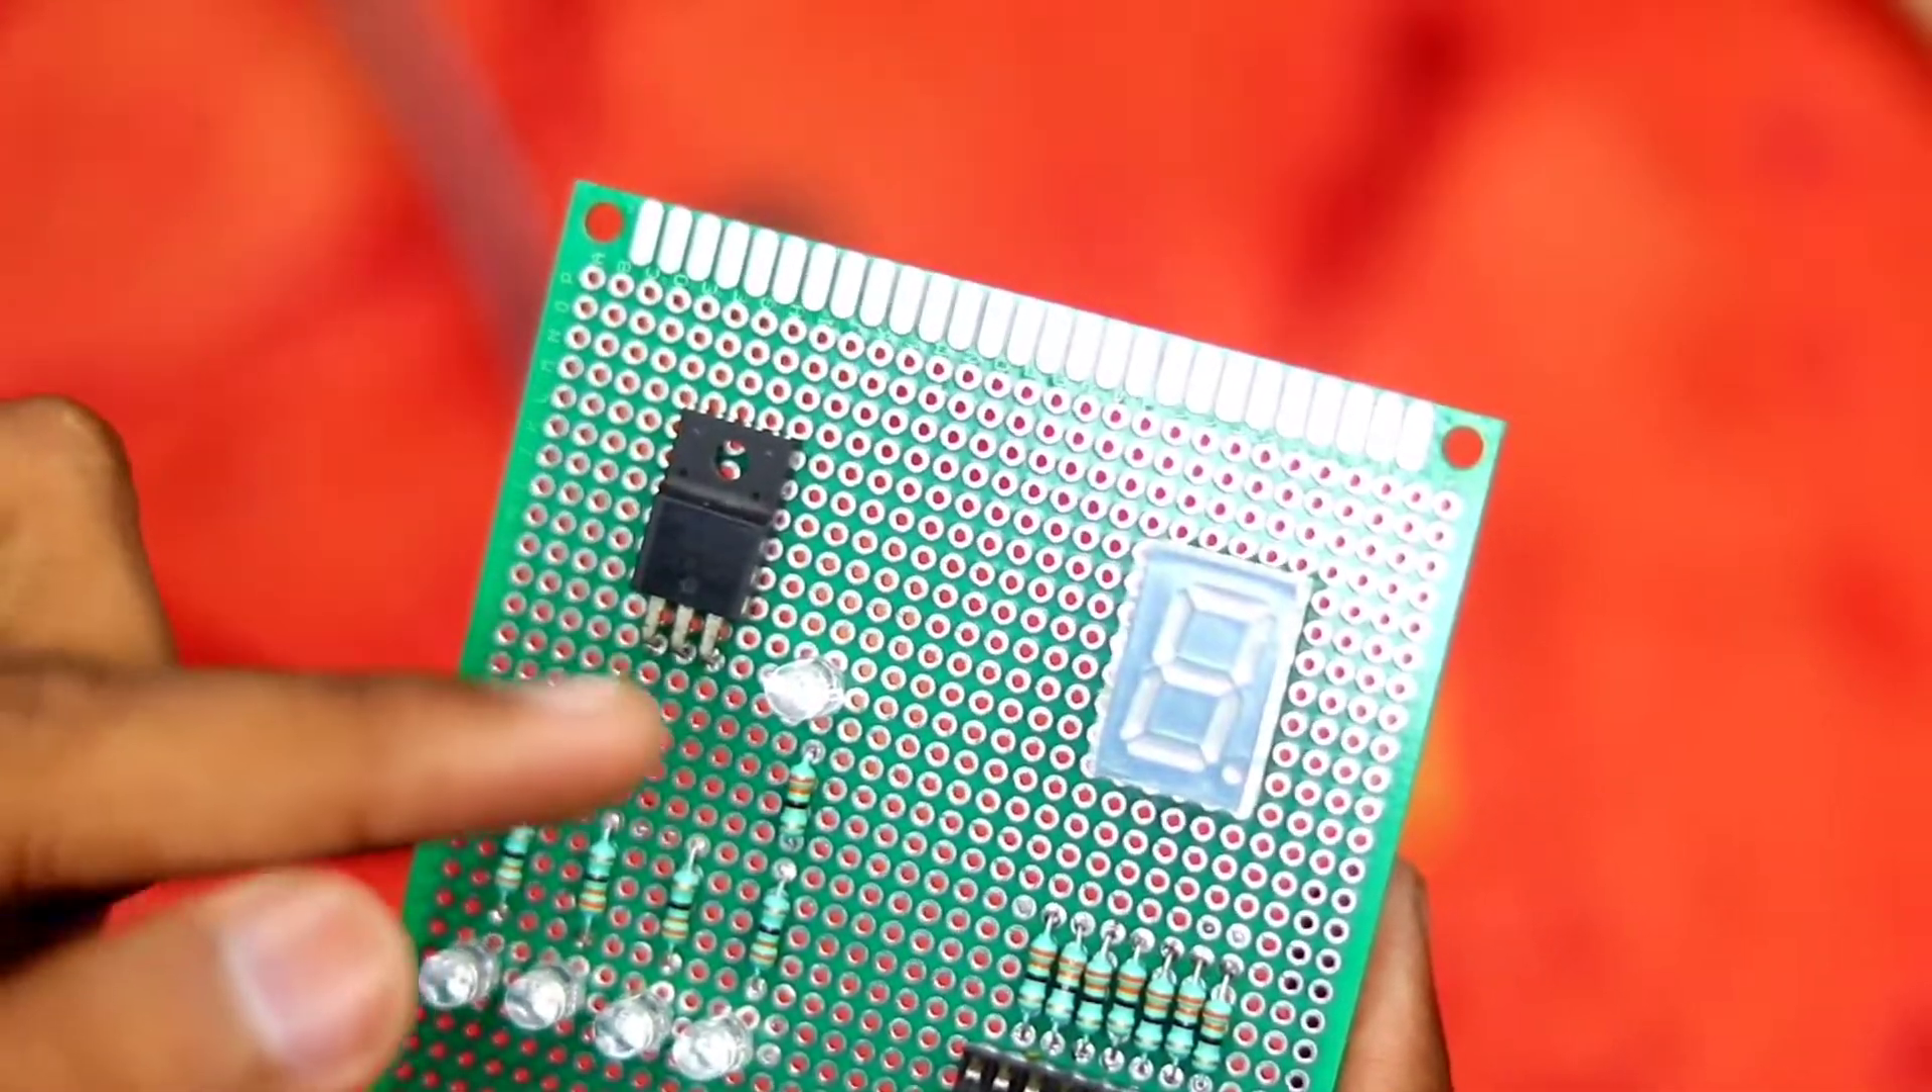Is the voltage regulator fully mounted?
Yes.